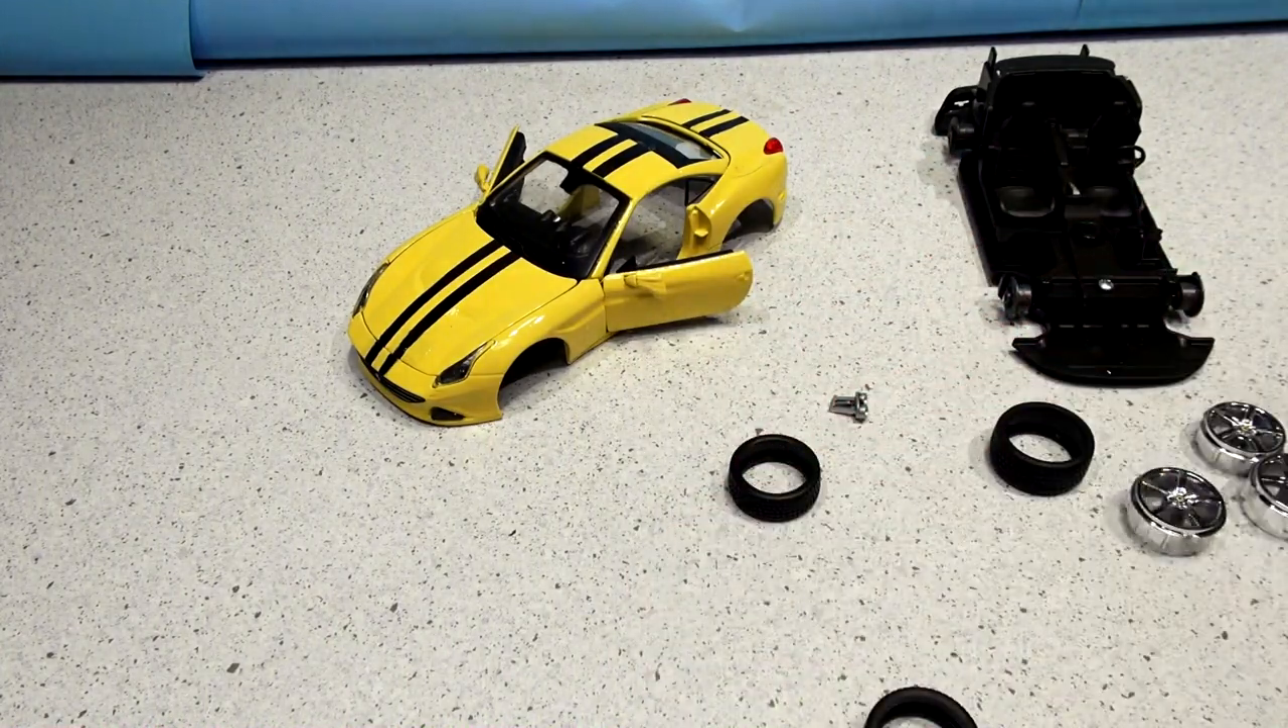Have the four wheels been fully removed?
Yes.